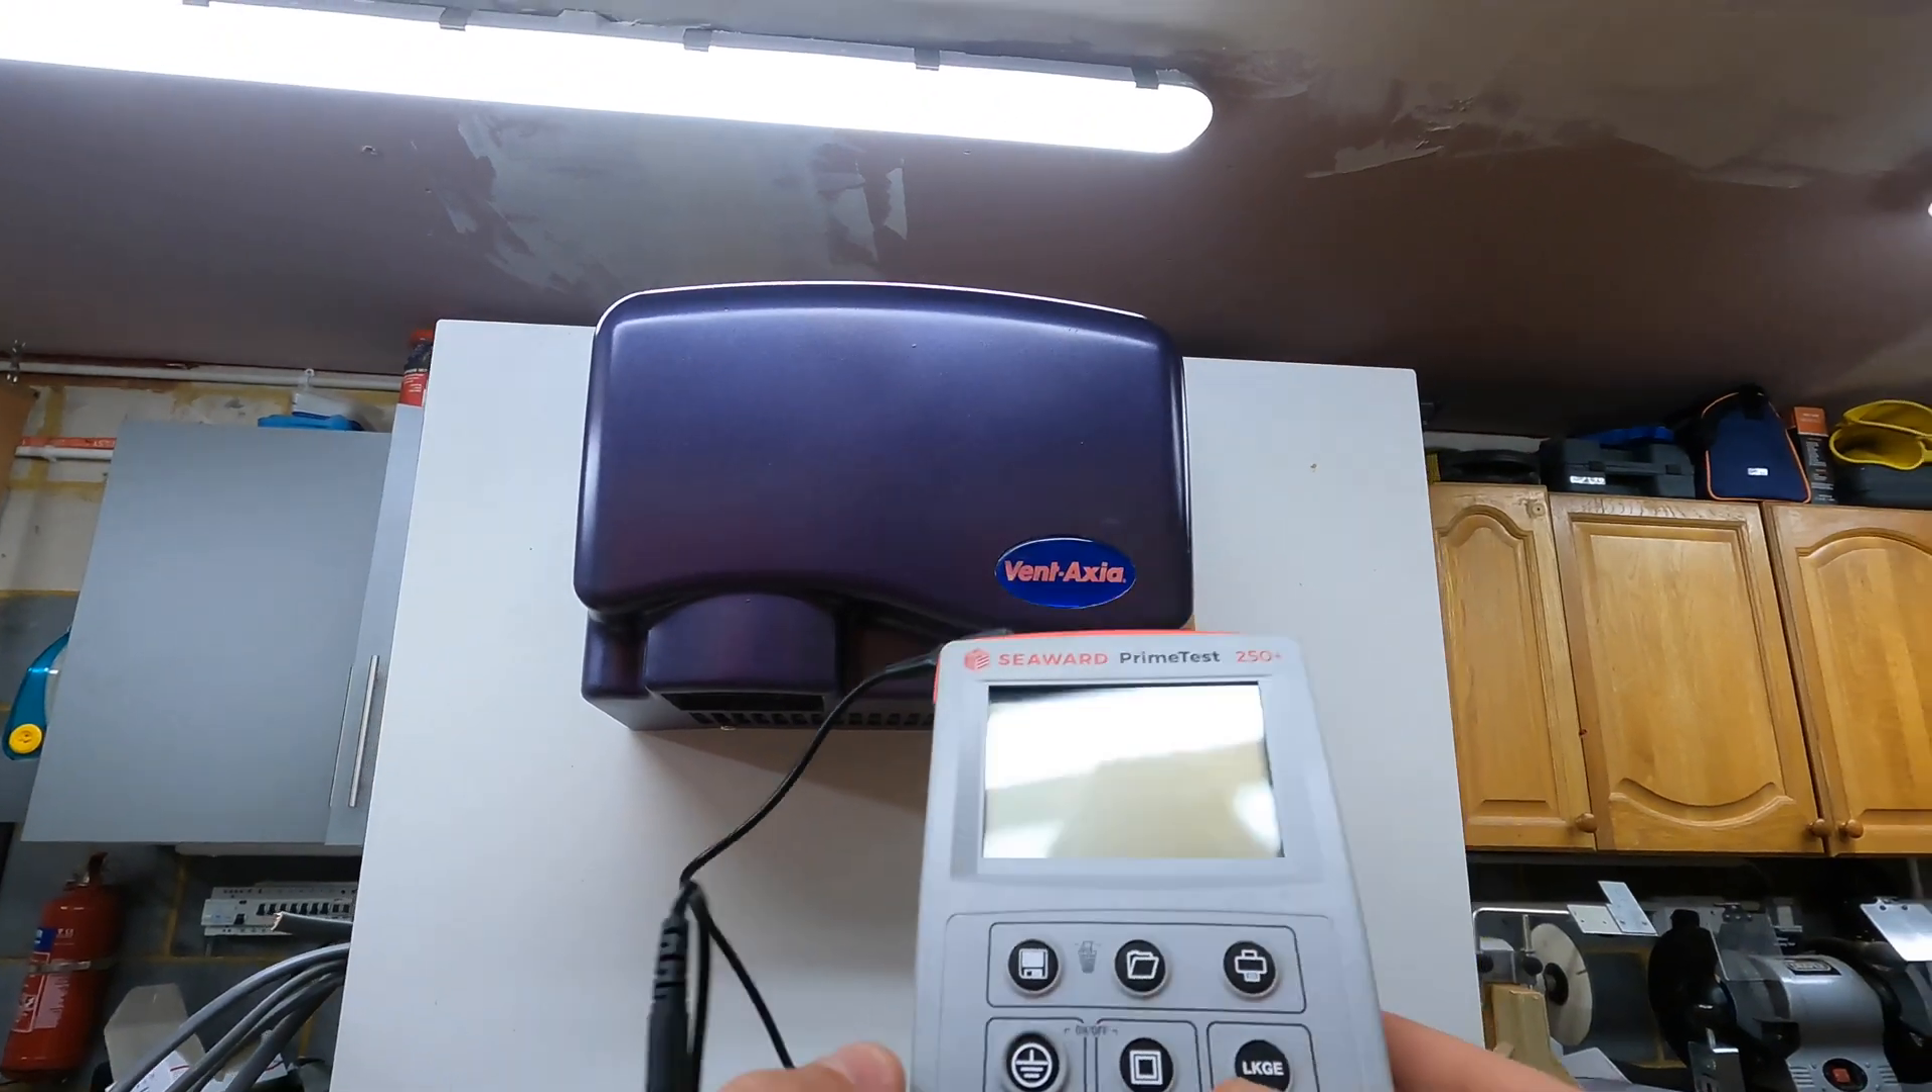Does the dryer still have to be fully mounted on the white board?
No.